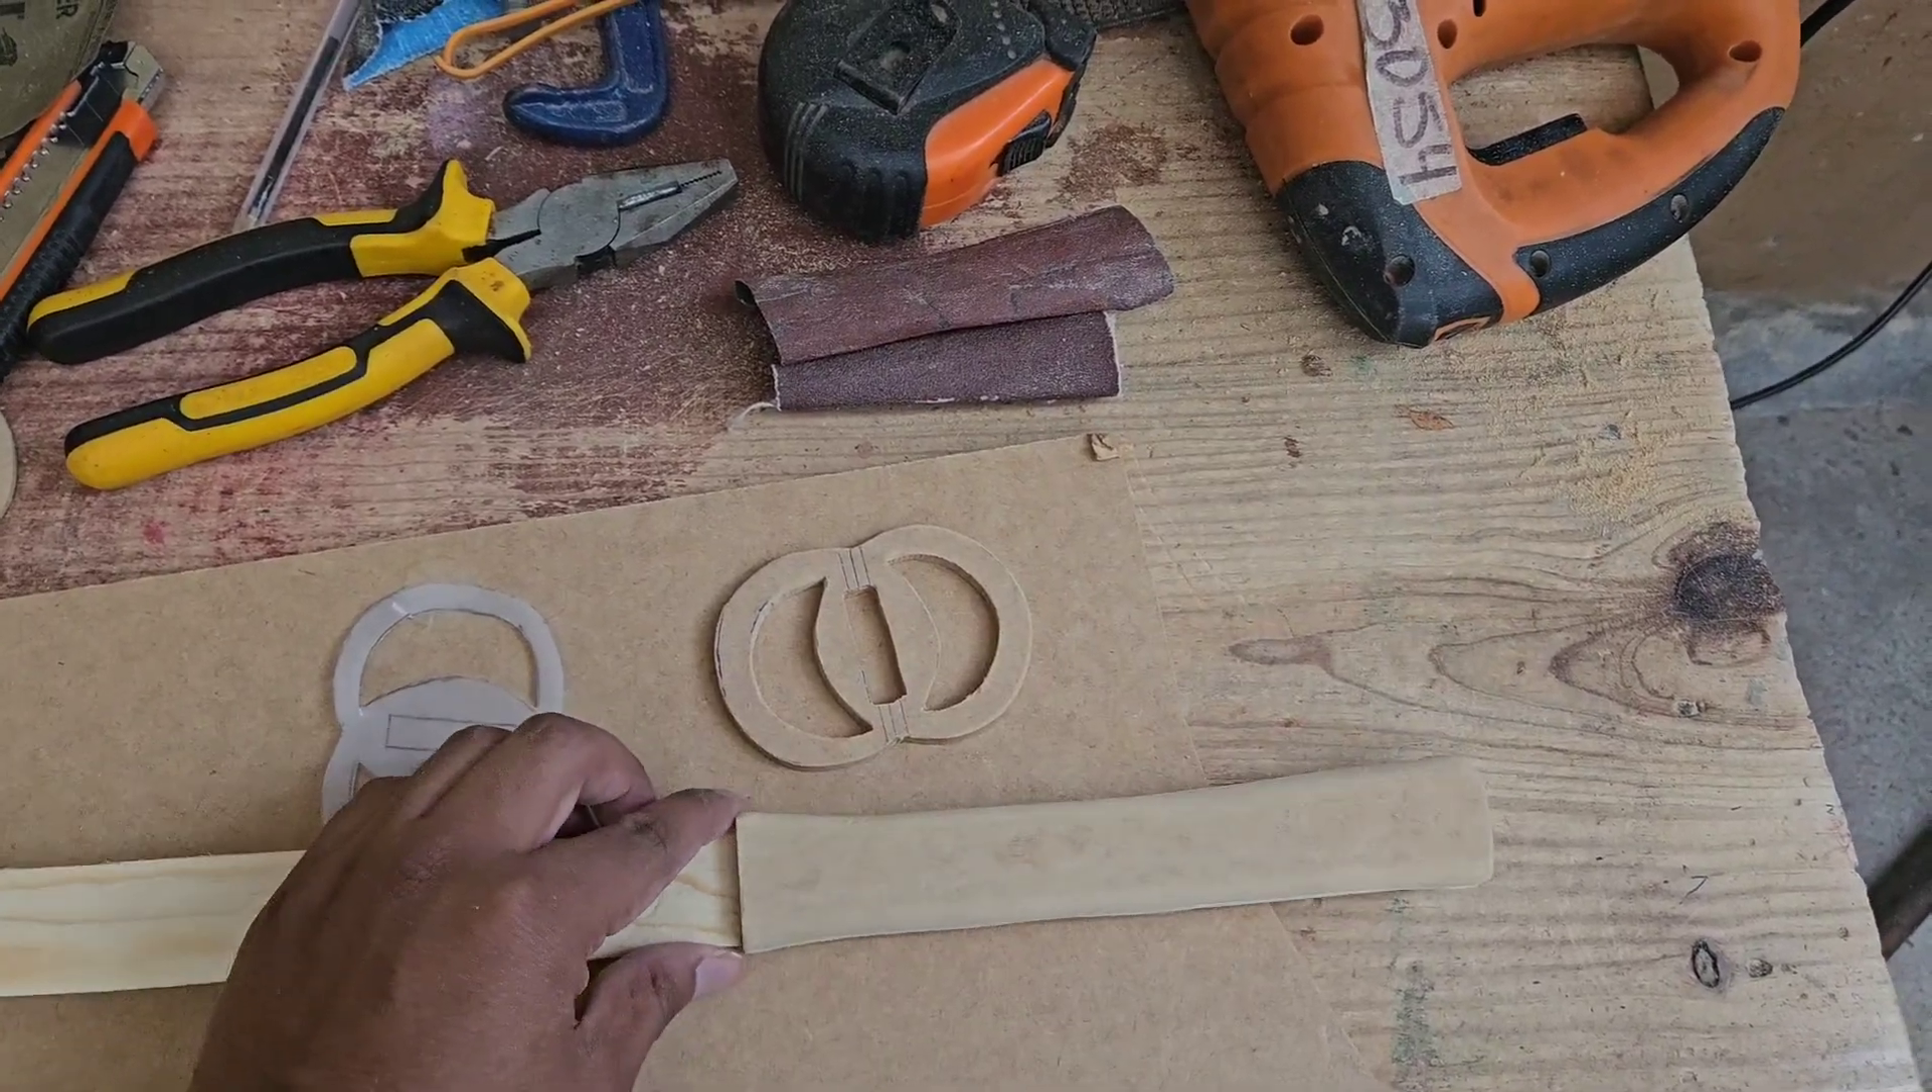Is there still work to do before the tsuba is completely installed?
Yes.